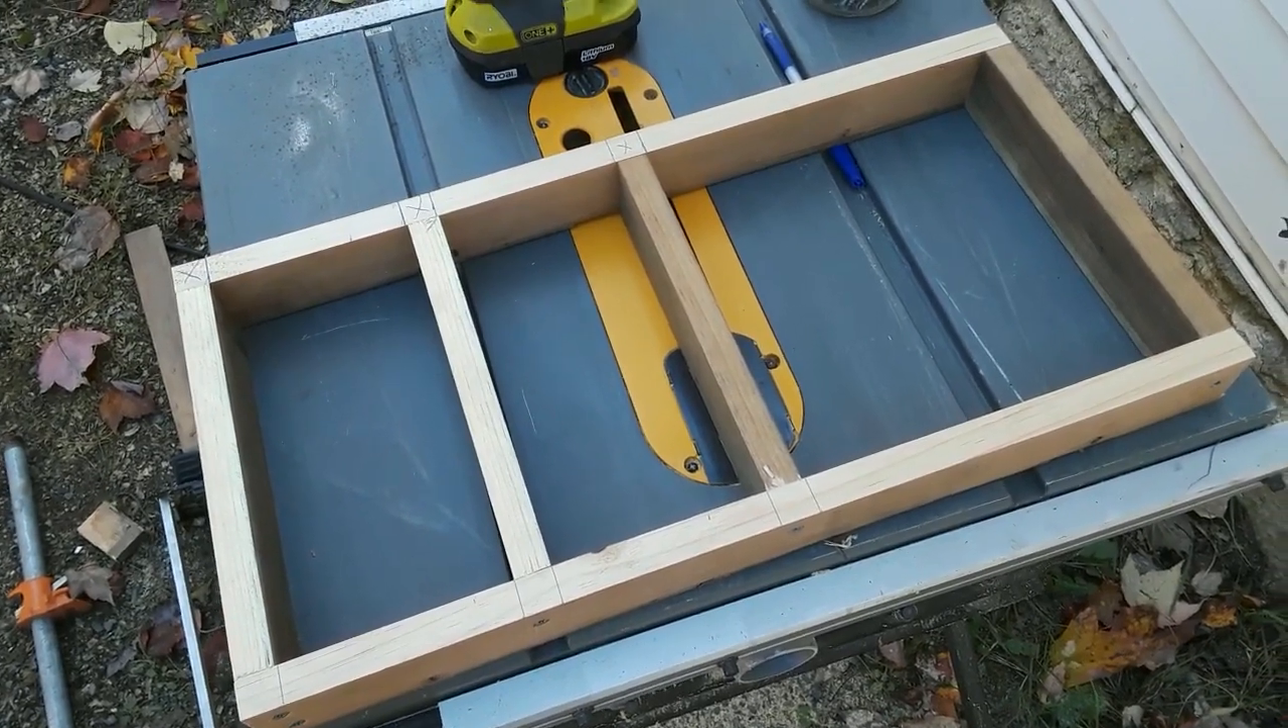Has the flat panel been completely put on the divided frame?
No.